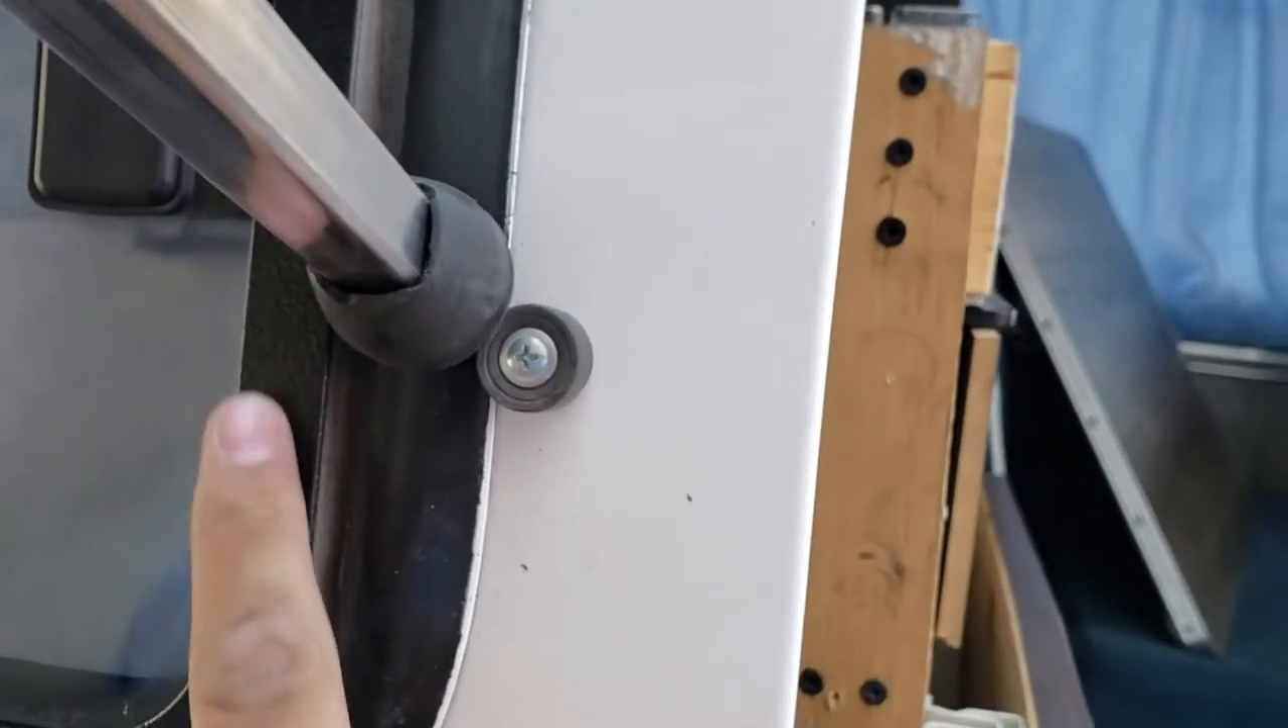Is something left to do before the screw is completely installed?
No.